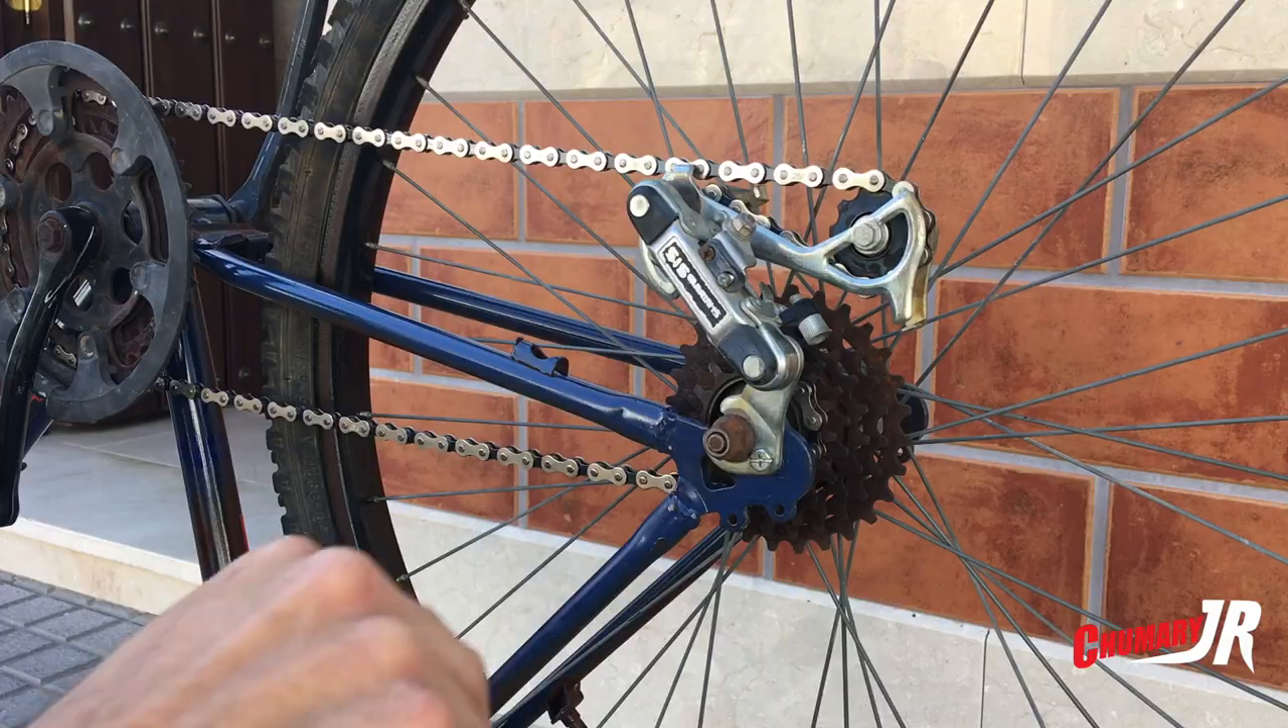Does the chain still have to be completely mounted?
No.